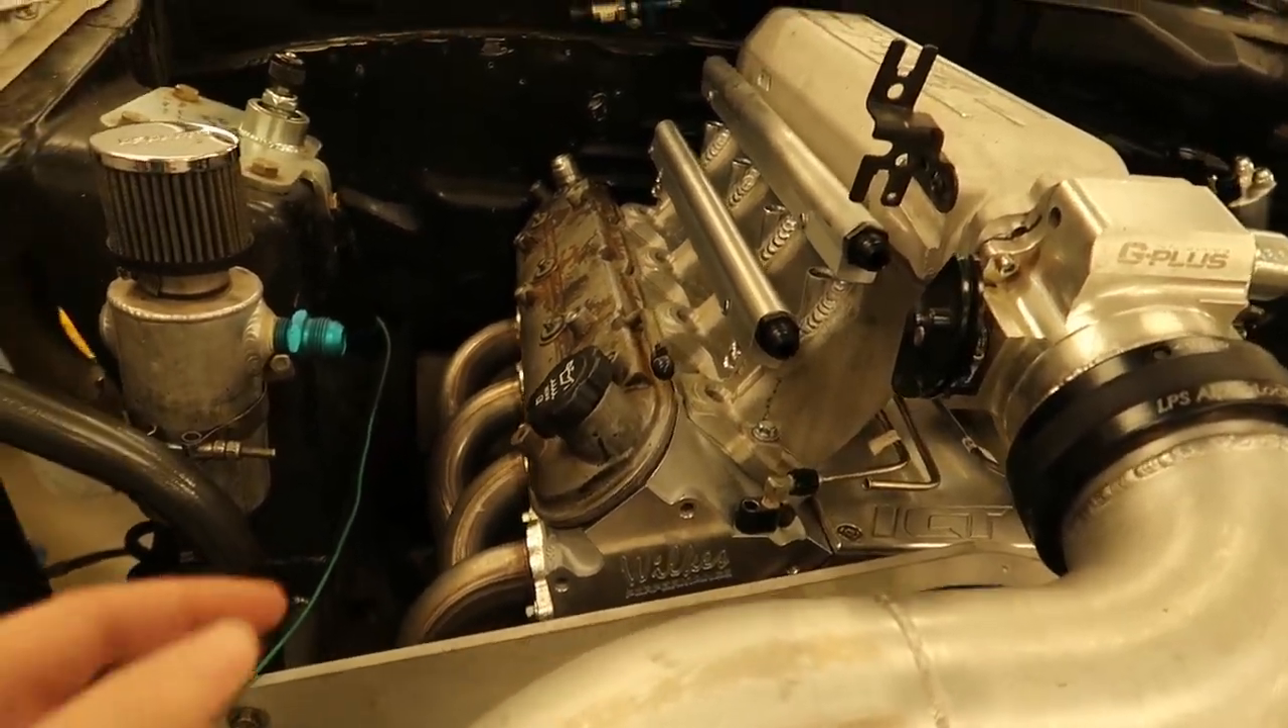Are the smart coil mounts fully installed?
No.